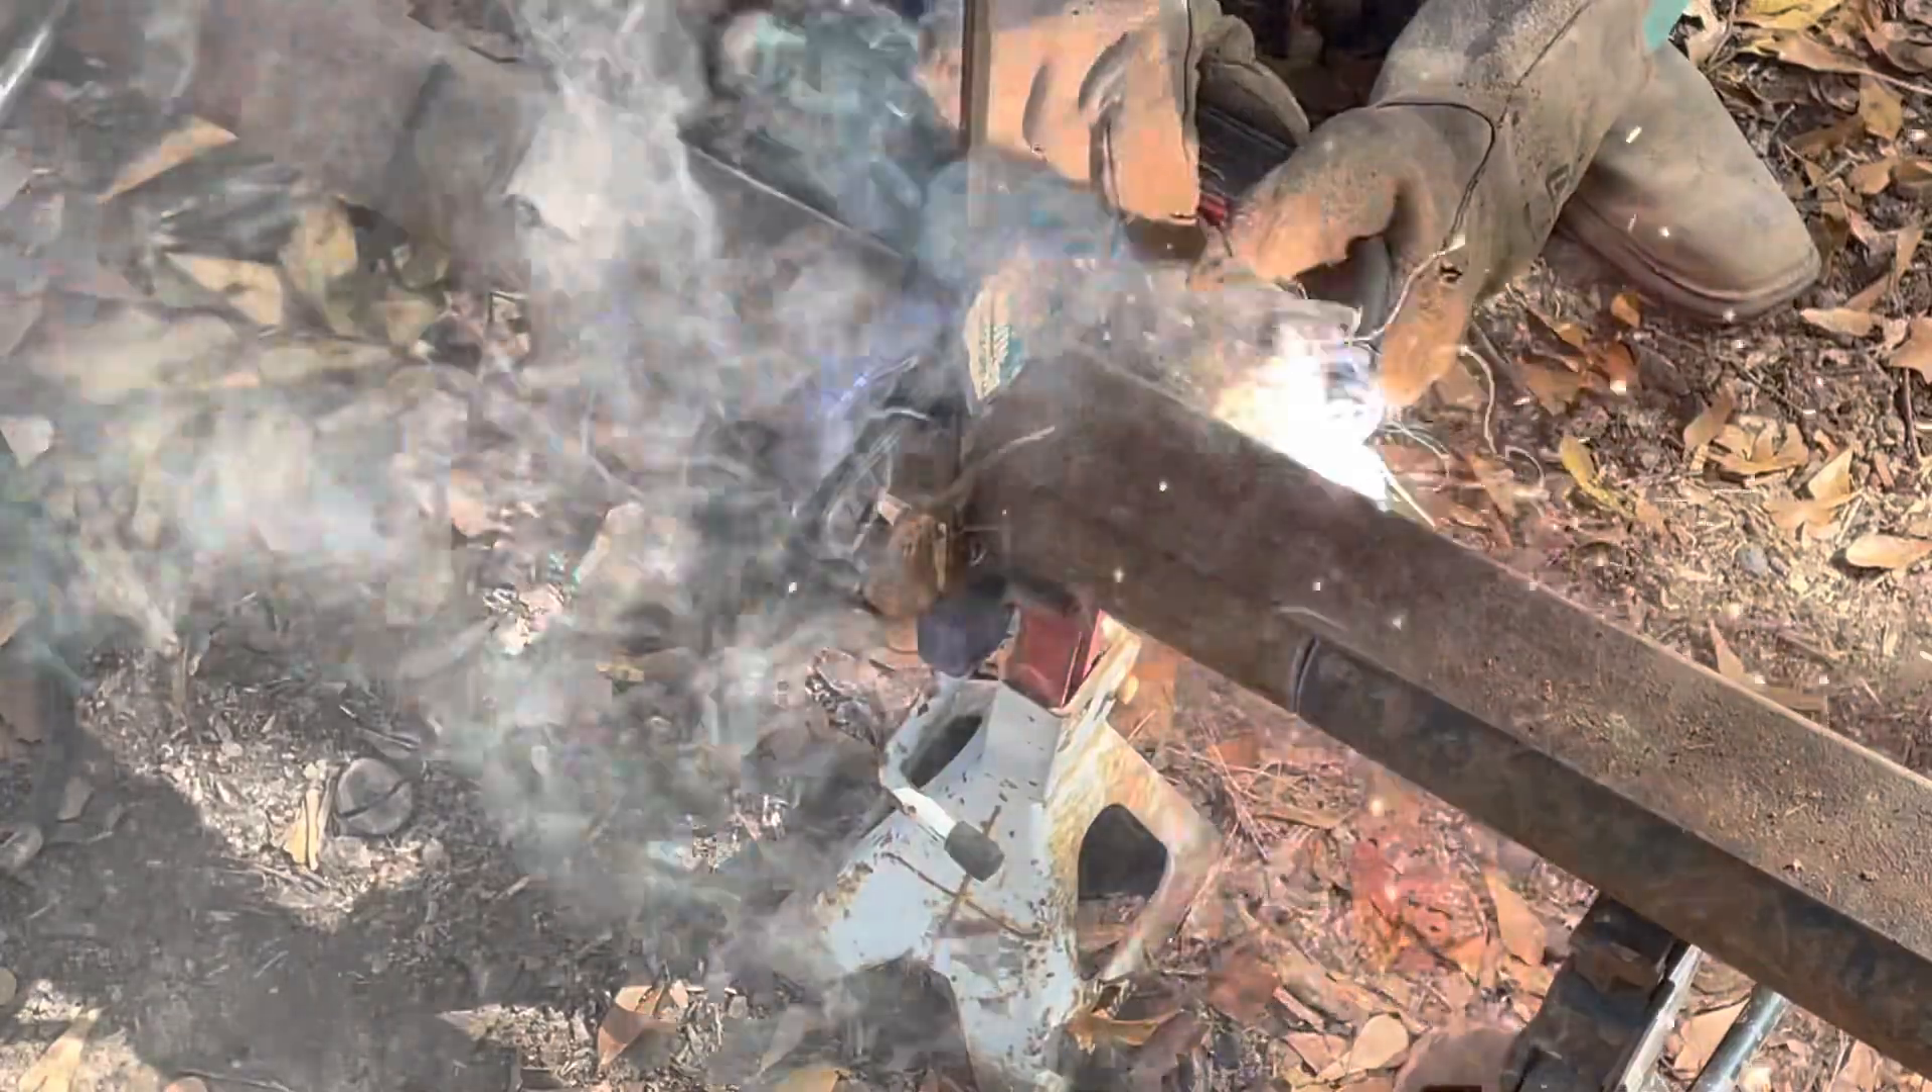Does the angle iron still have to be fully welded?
Yes.